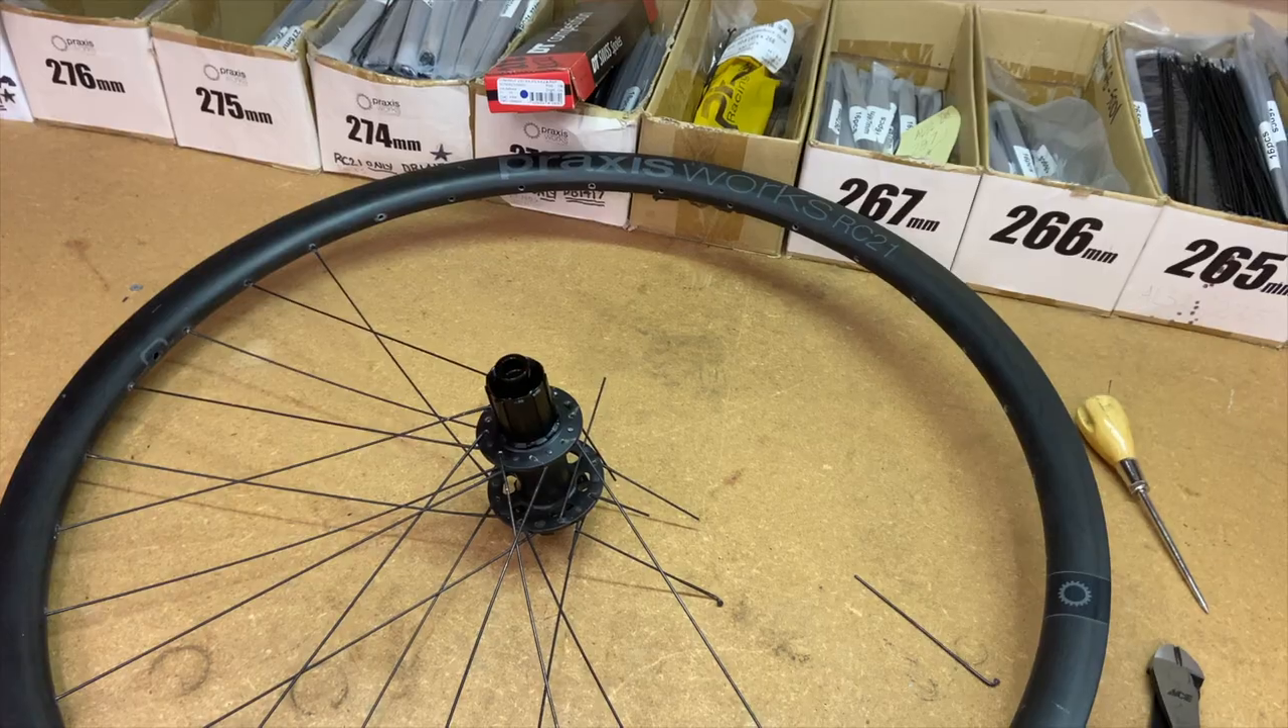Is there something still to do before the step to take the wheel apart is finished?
Yes.